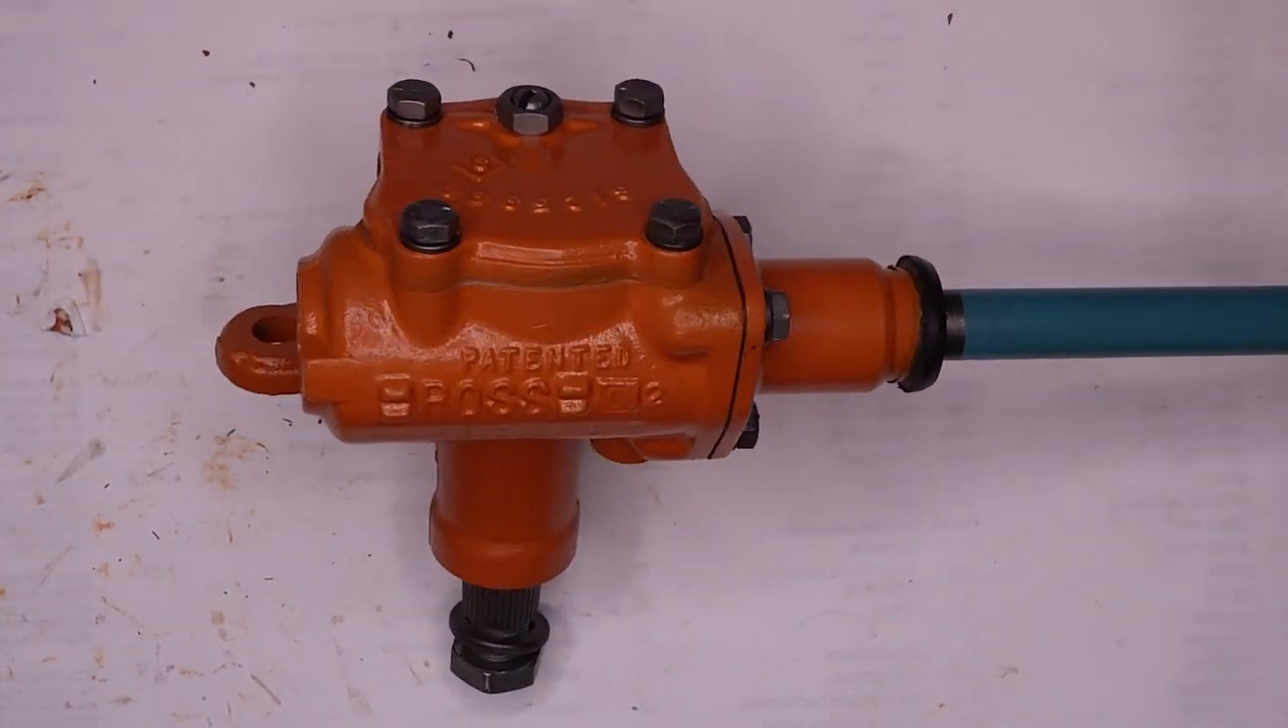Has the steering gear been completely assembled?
Yes.